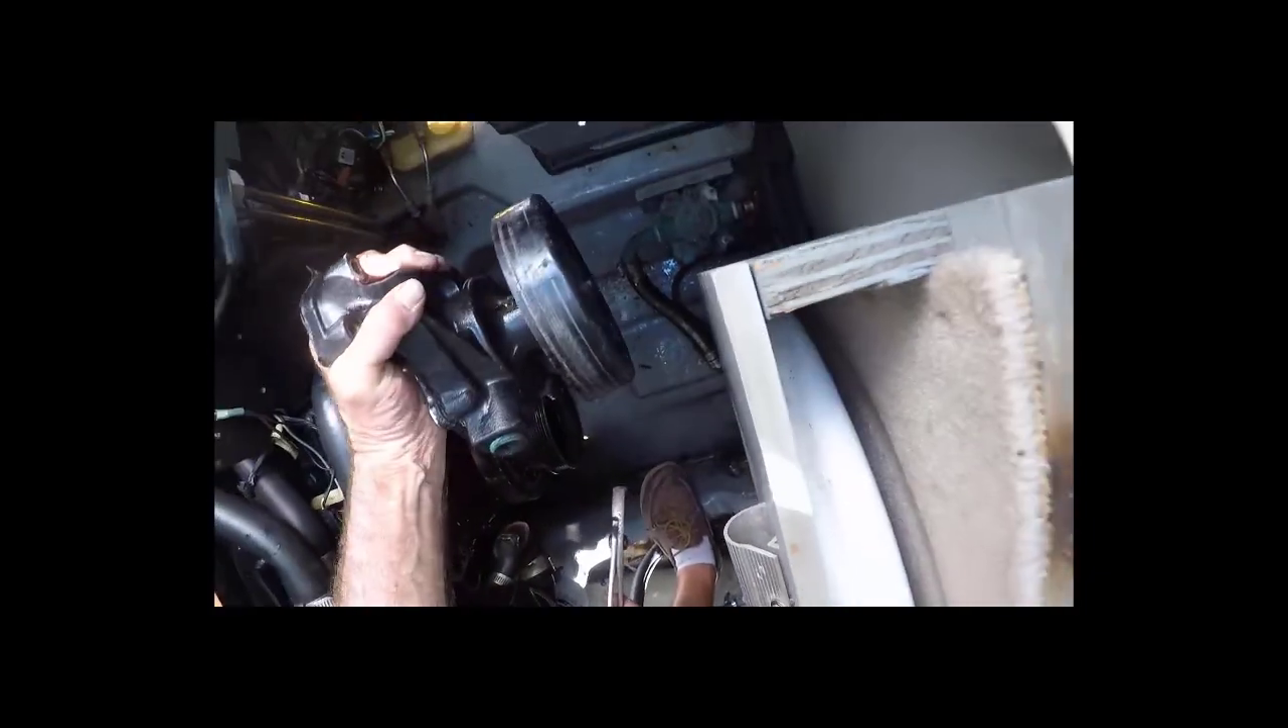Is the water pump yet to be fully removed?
No.